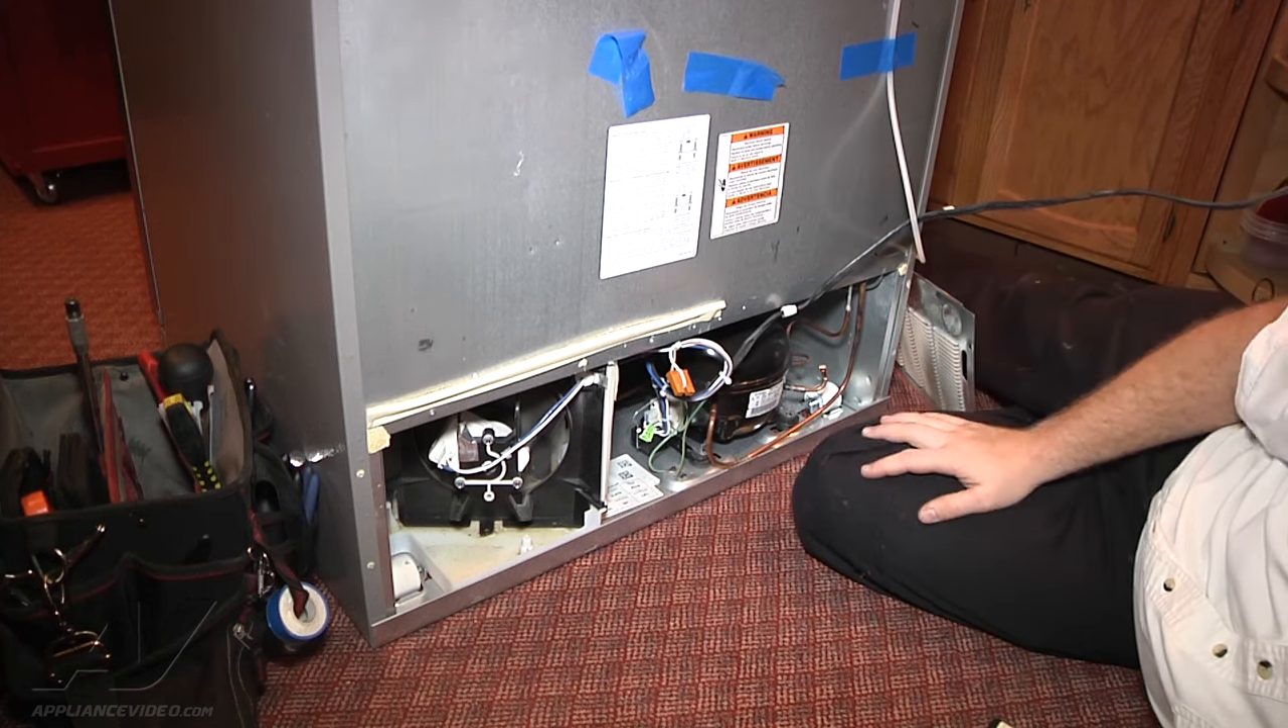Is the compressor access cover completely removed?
Yes.